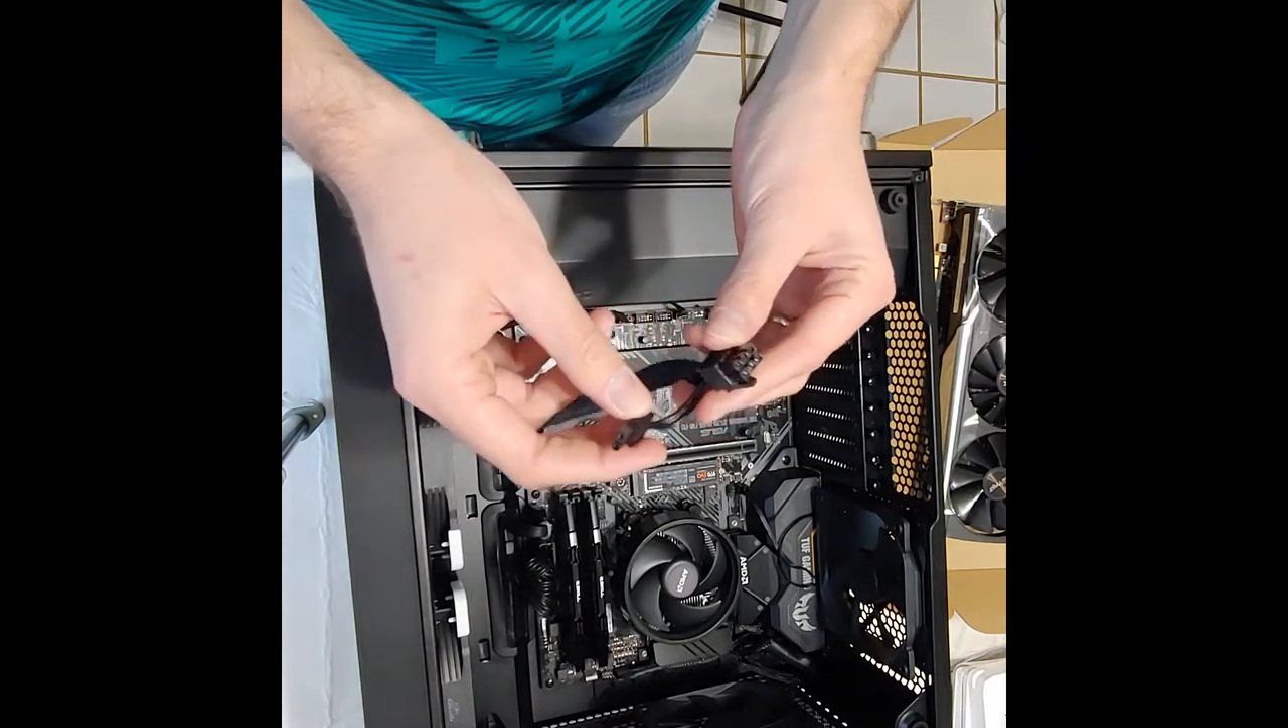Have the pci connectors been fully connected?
No.